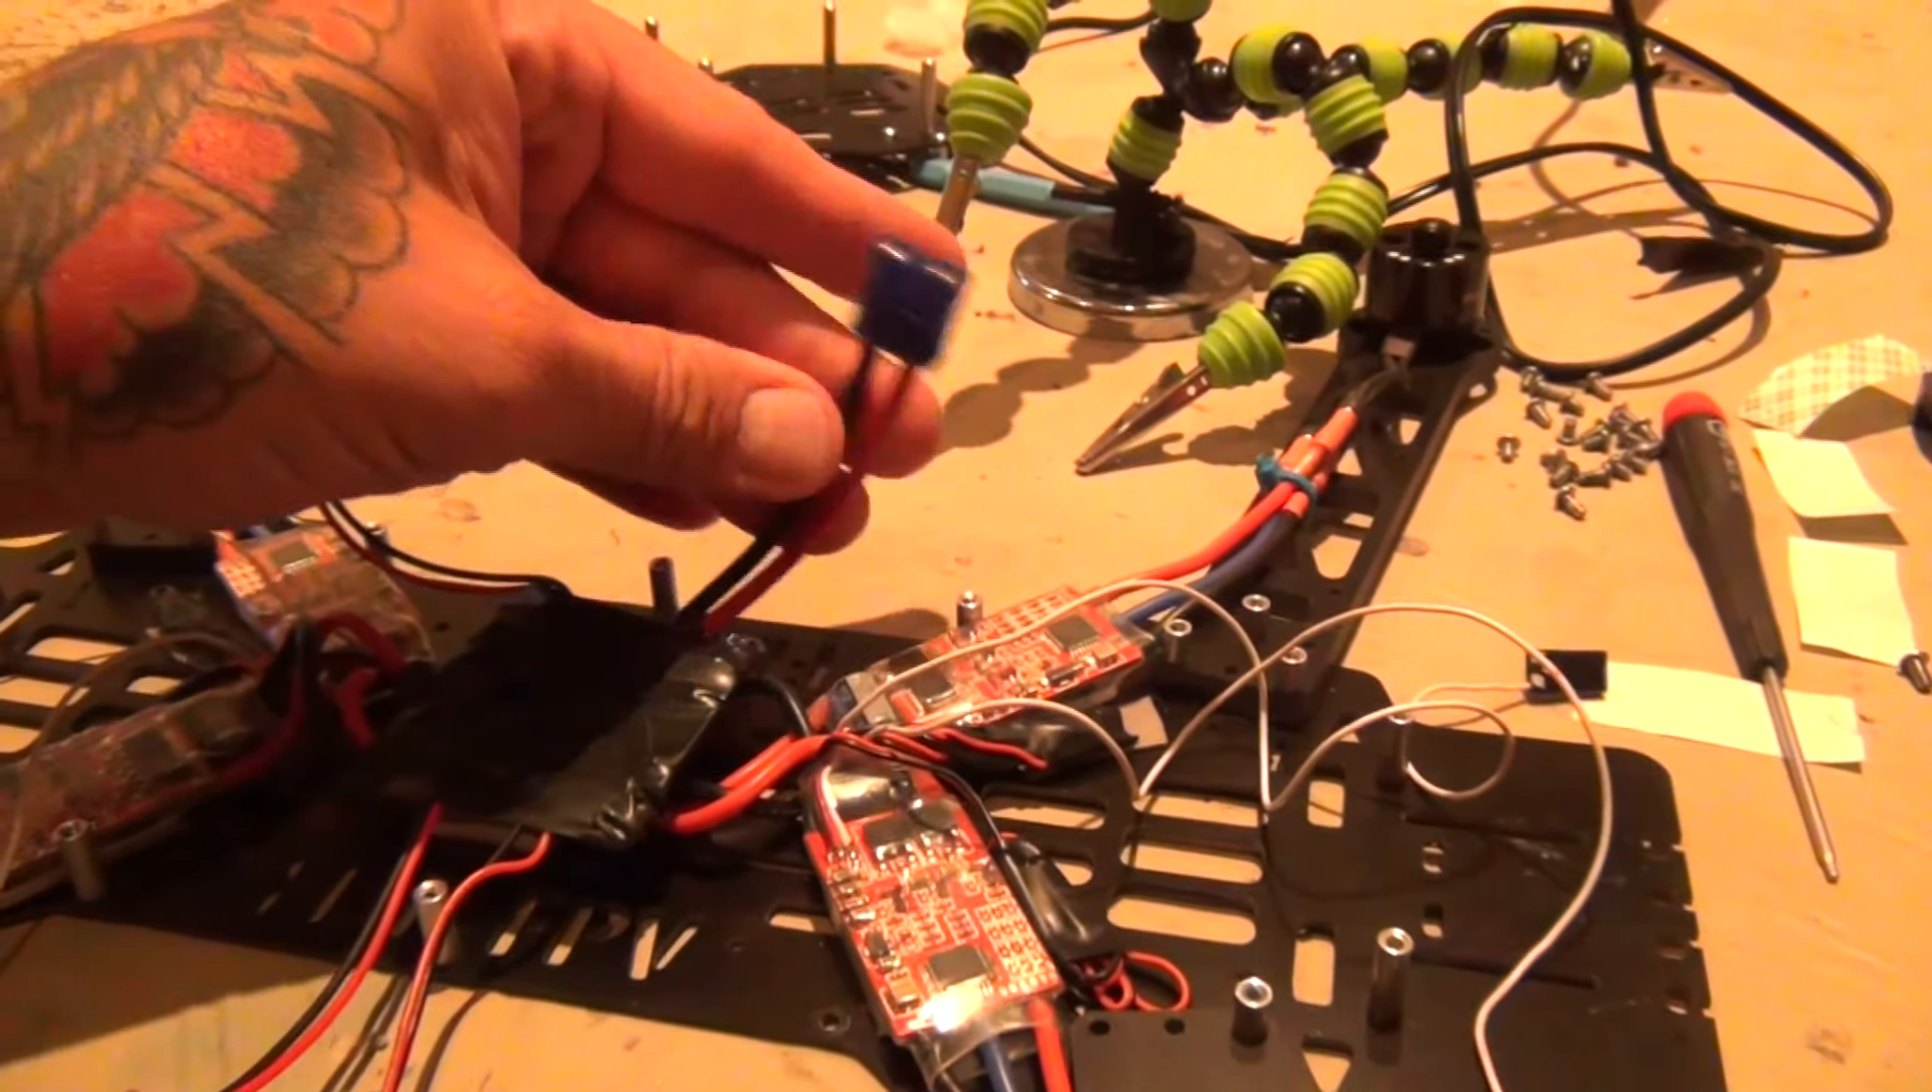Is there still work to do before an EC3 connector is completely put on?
No.